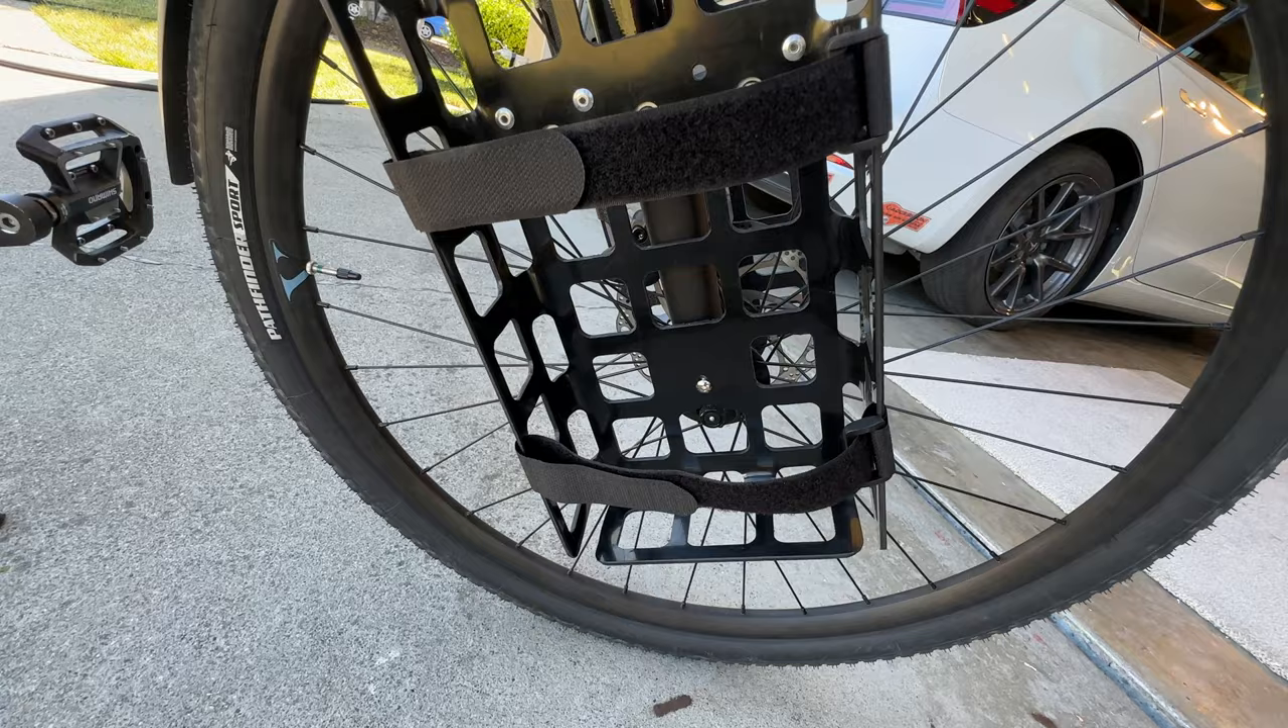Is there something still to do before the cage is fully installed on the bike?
No.